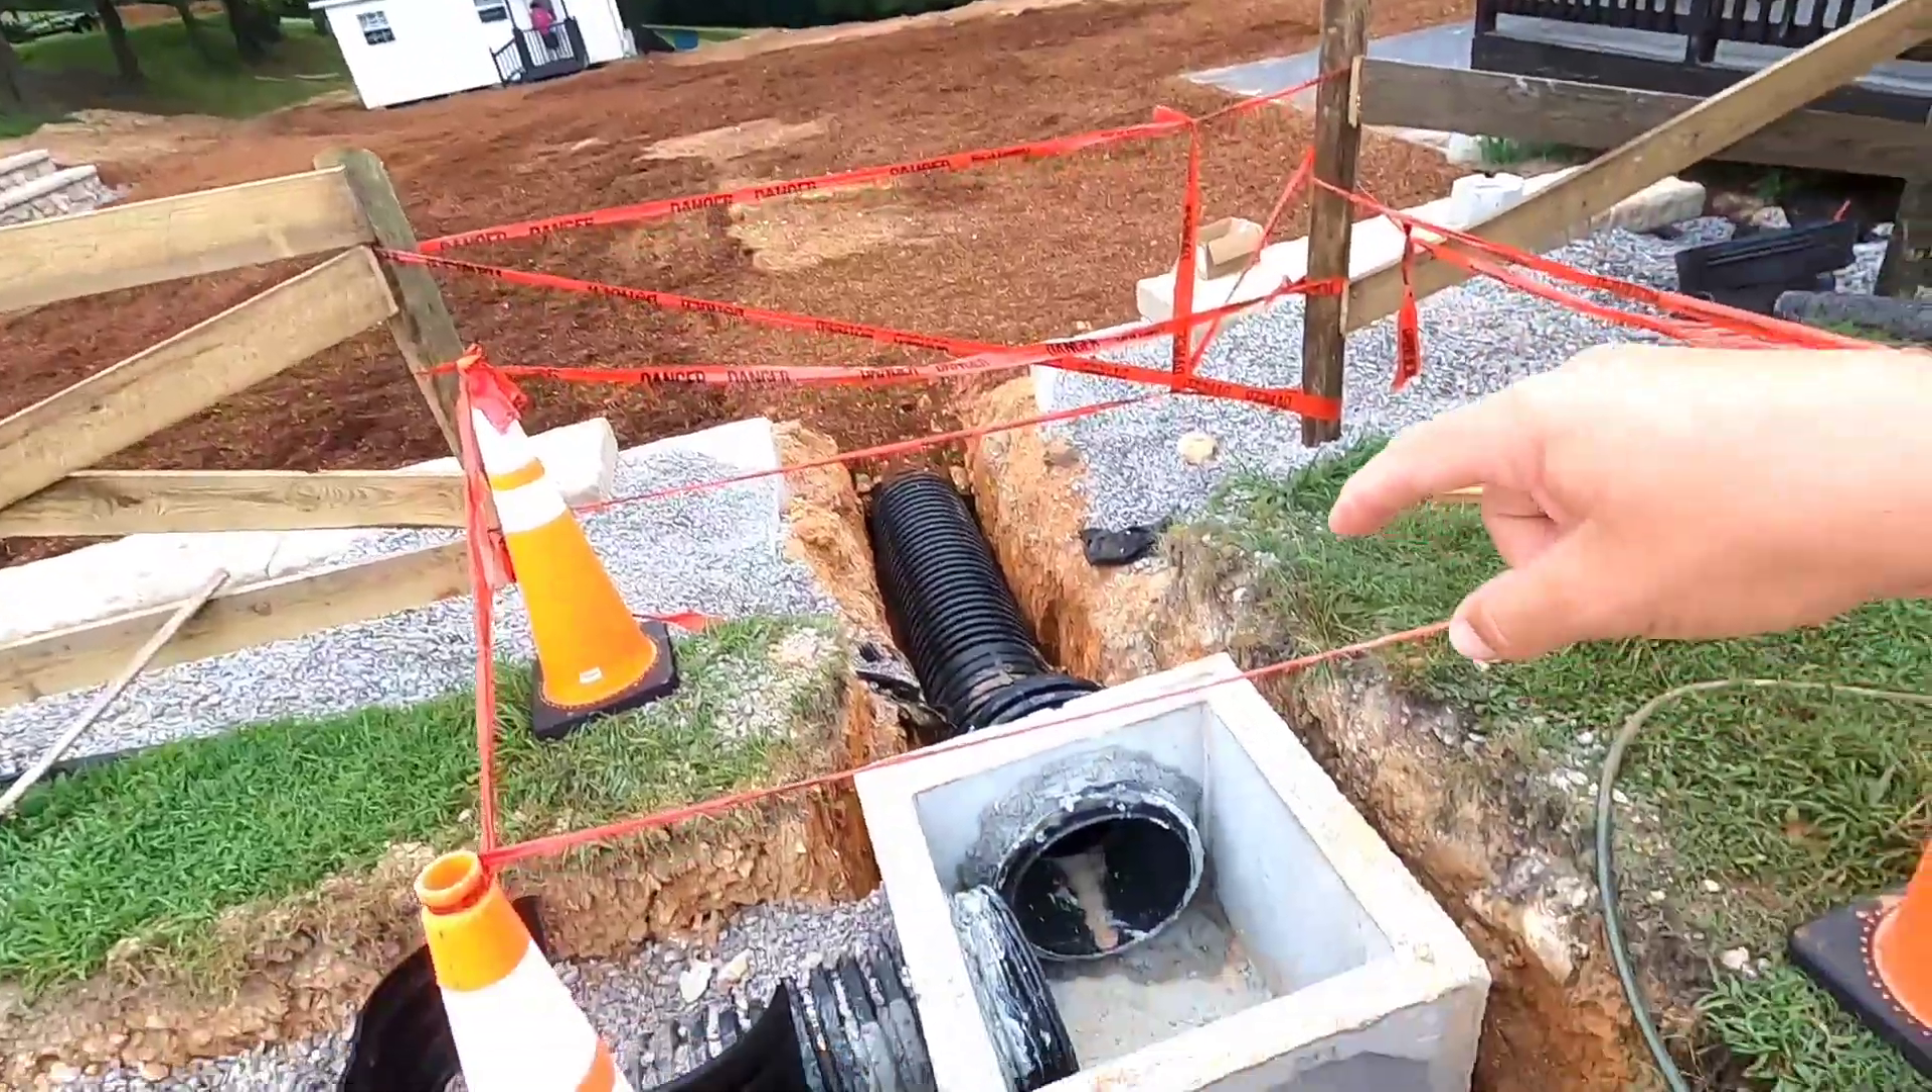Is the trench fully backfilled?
No.